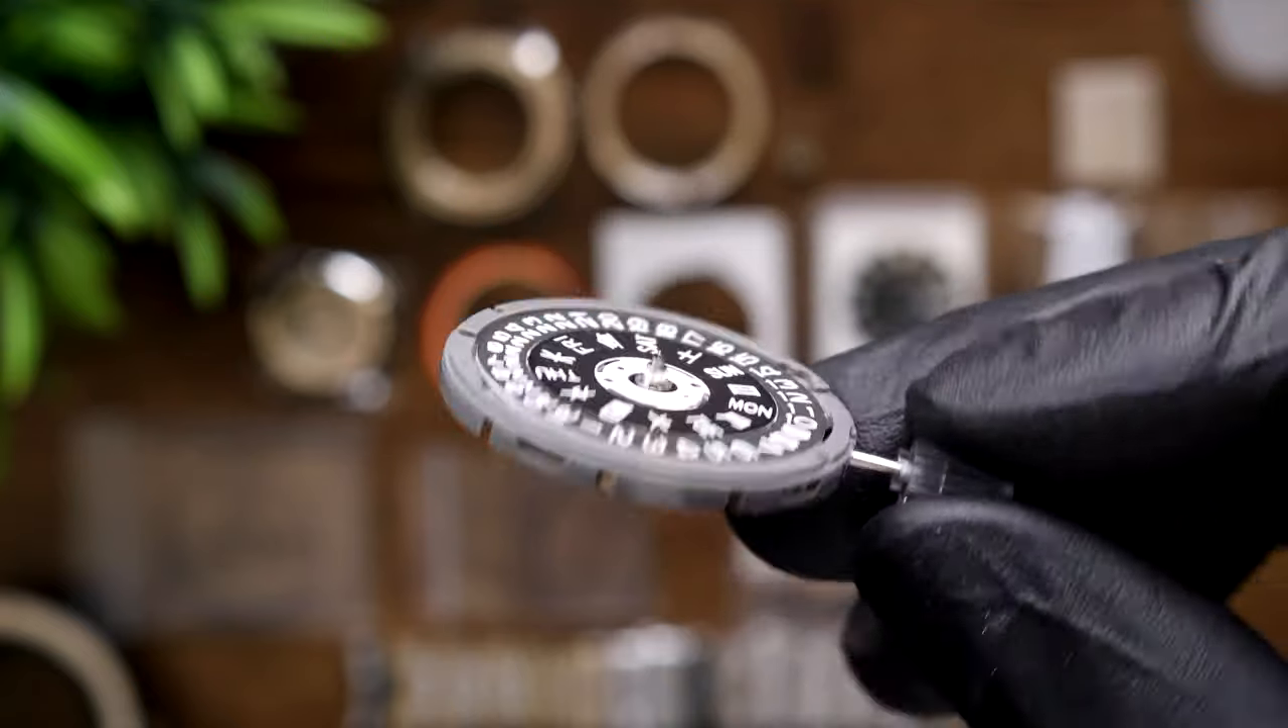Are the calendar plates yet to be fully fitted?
No.